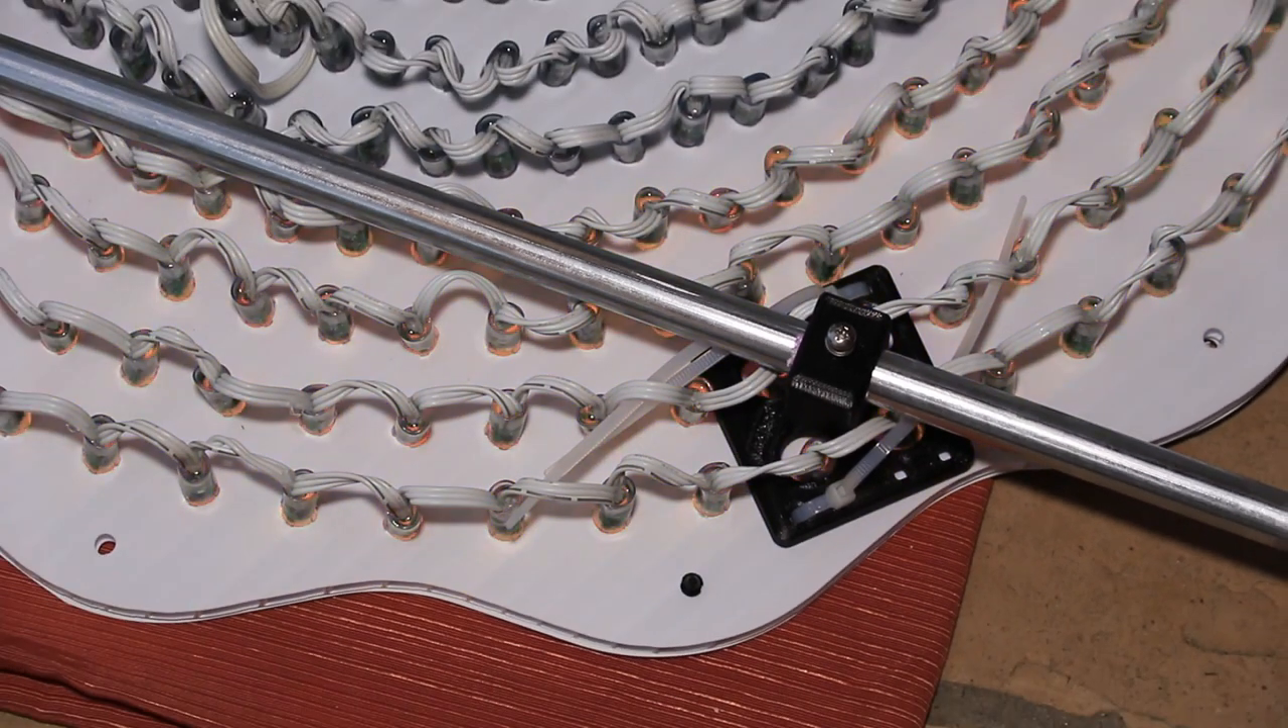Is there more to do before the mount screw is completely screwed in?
No.